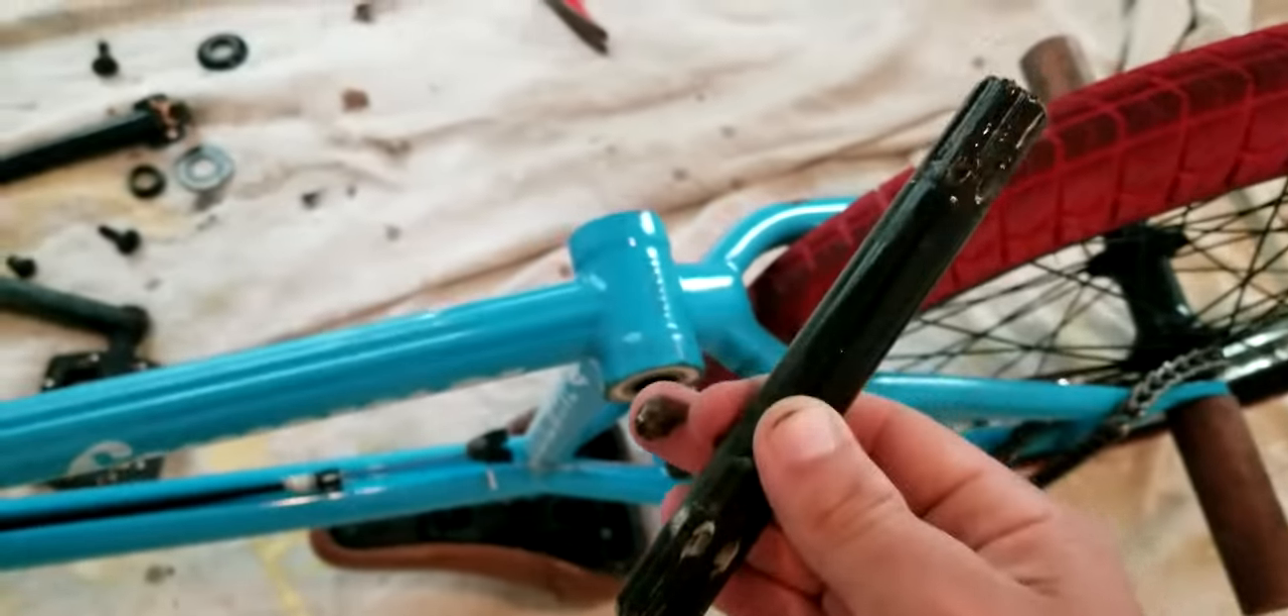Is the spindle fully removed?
Yes.